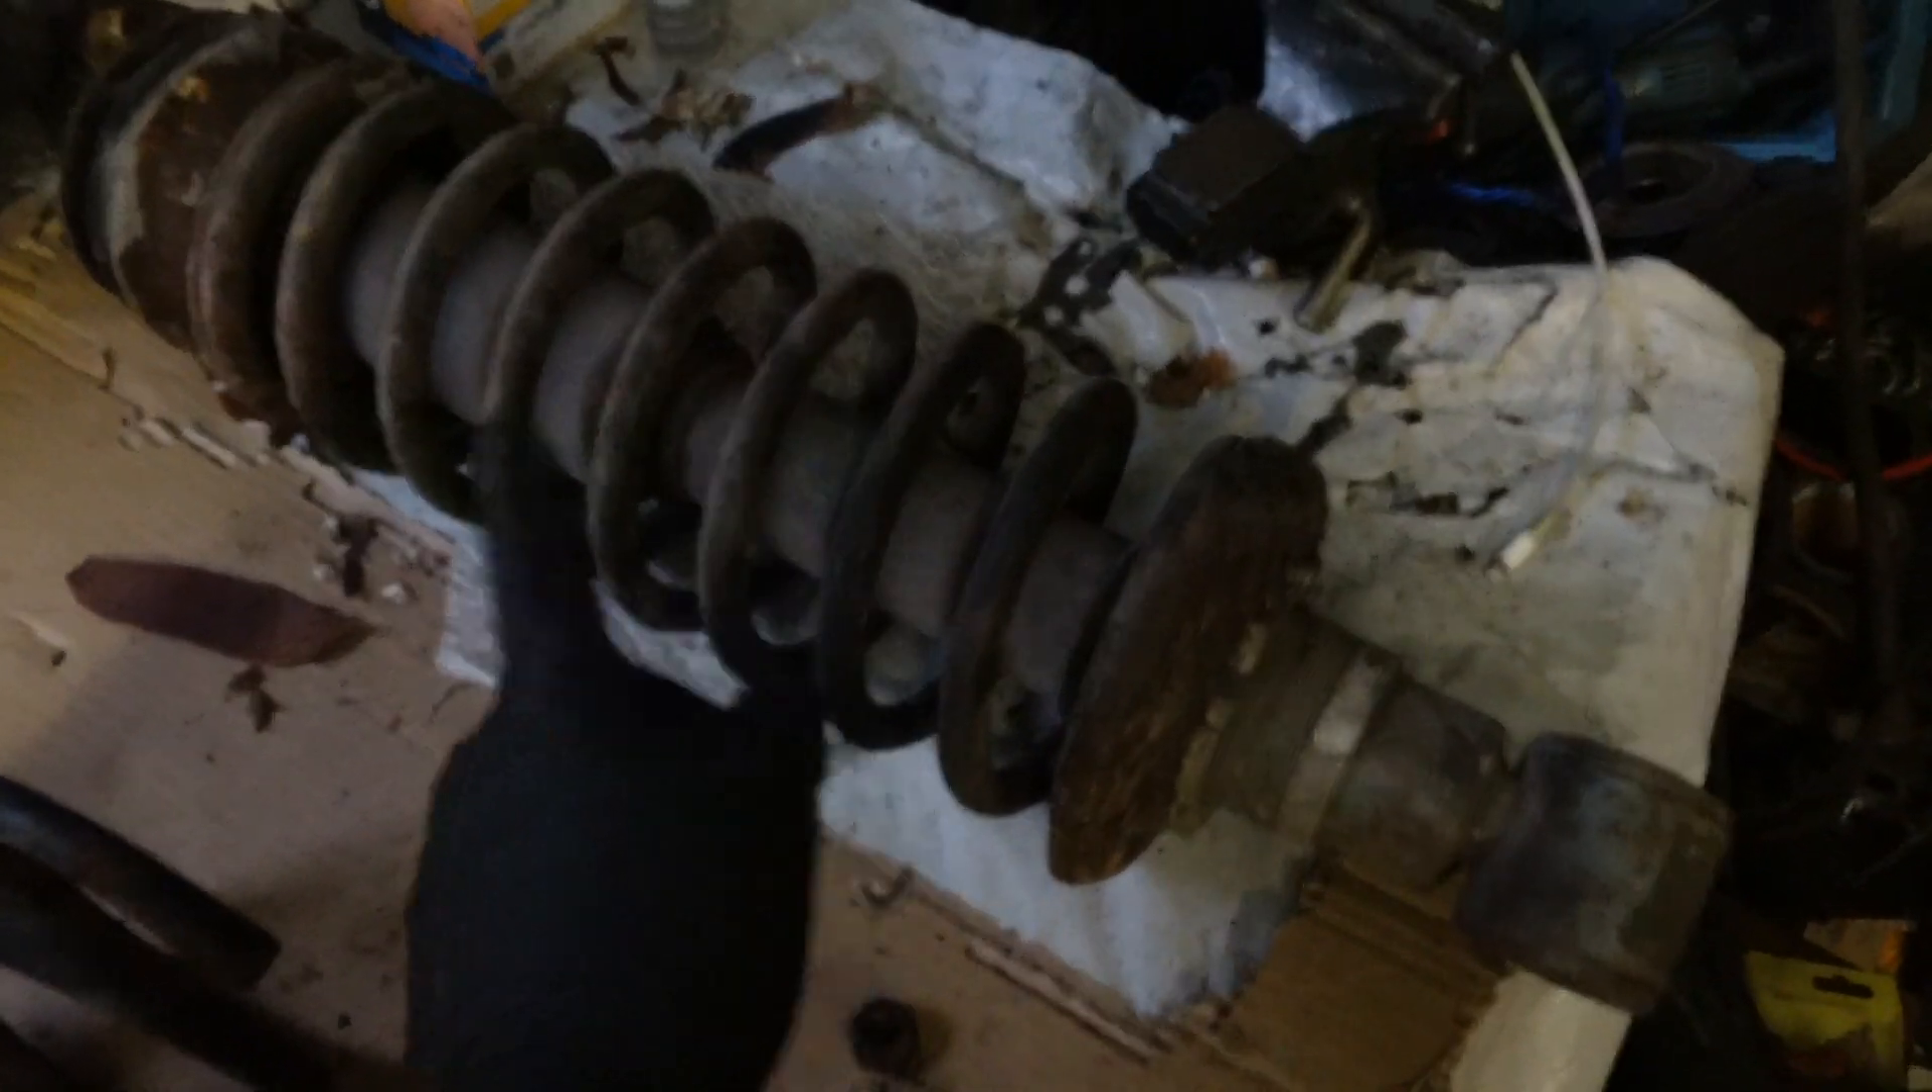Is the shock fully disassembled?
No.